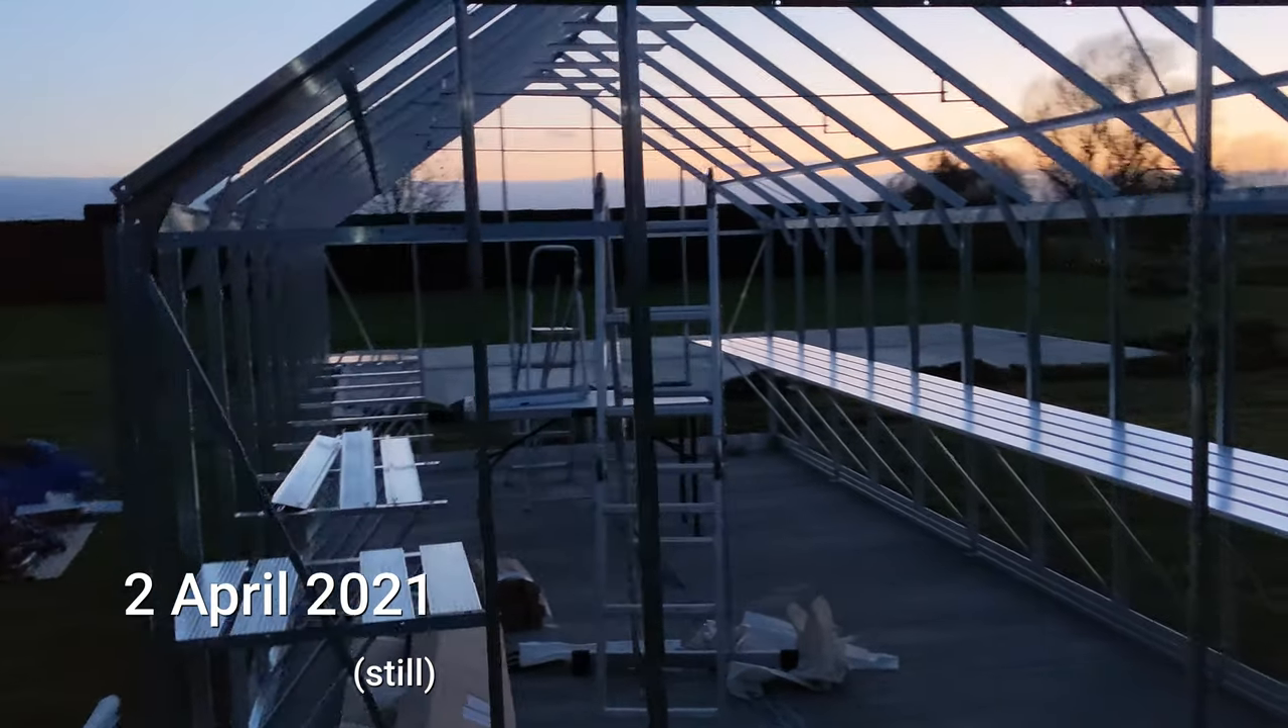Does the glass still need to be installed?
Yes.